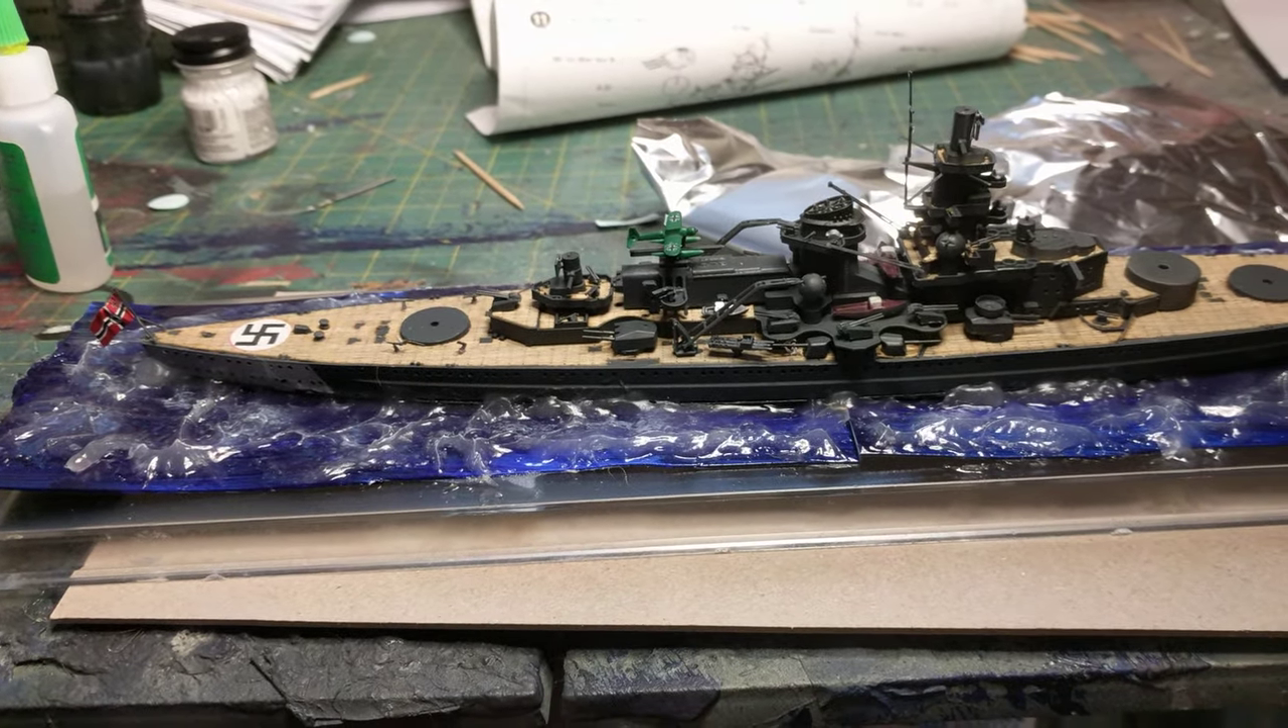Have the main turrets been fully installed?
No.